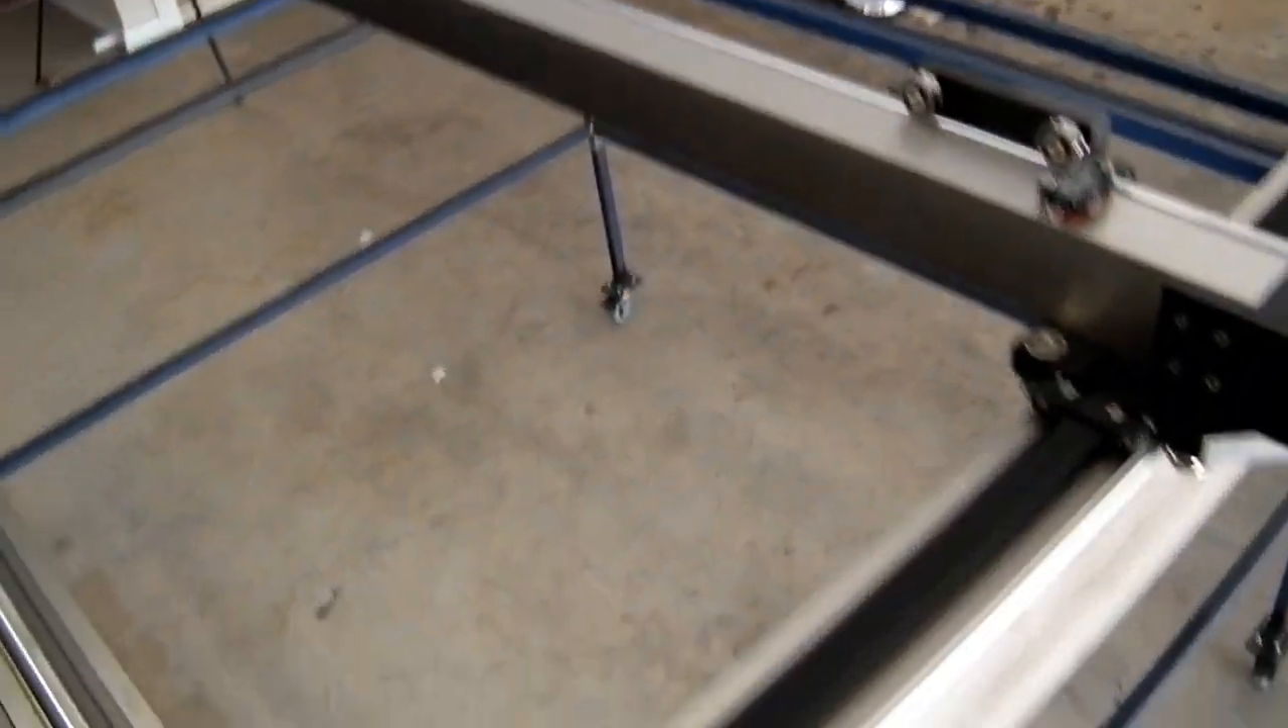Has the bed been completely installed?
No.